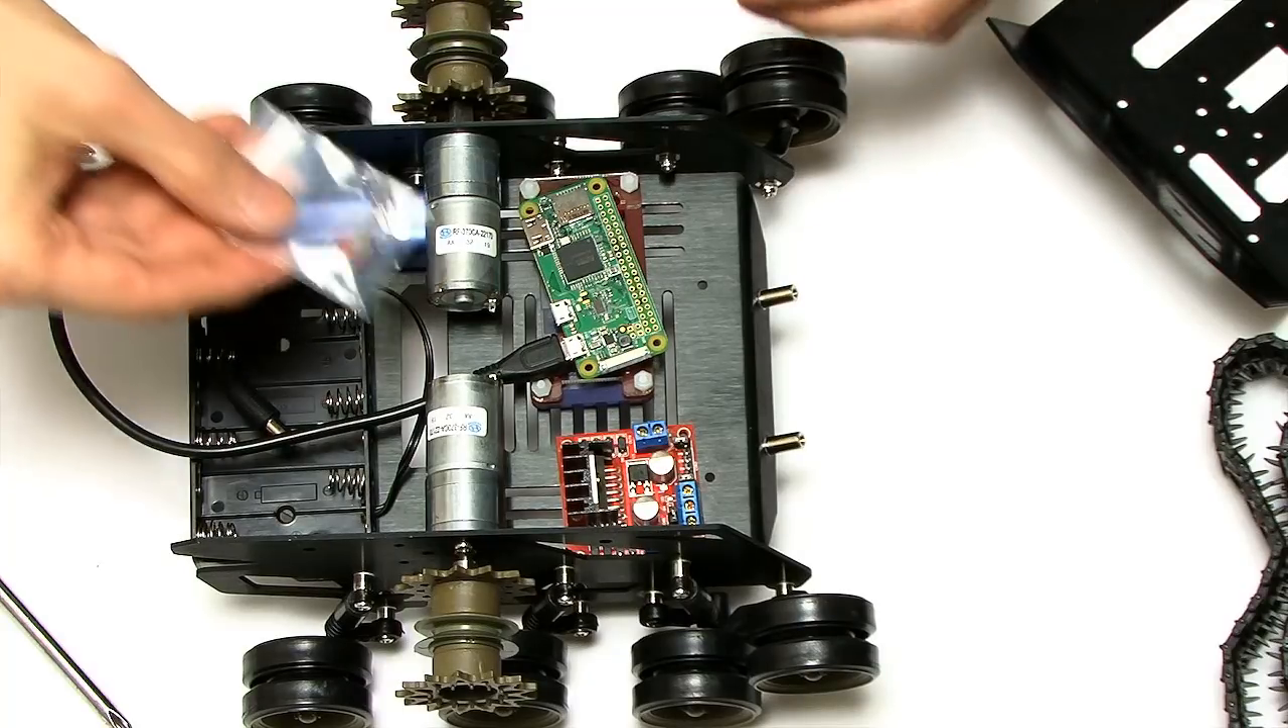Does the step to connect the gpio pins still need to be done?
Yes.